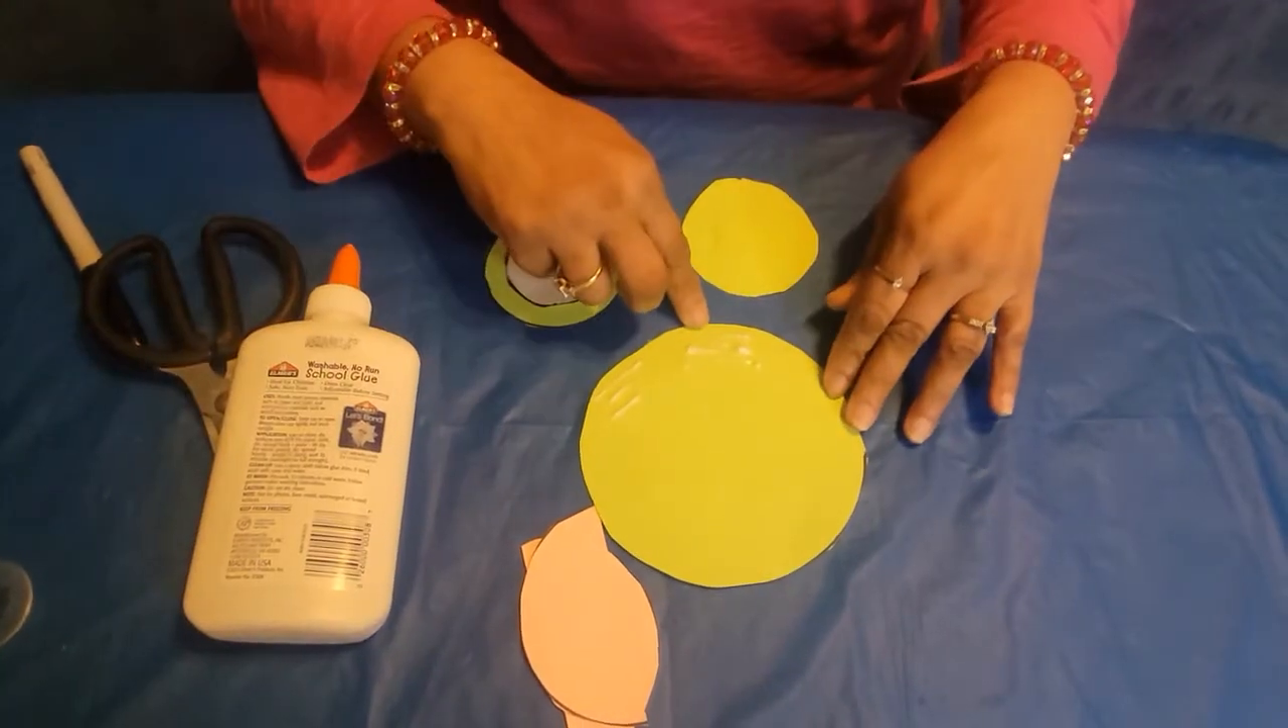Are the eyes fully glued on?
No.